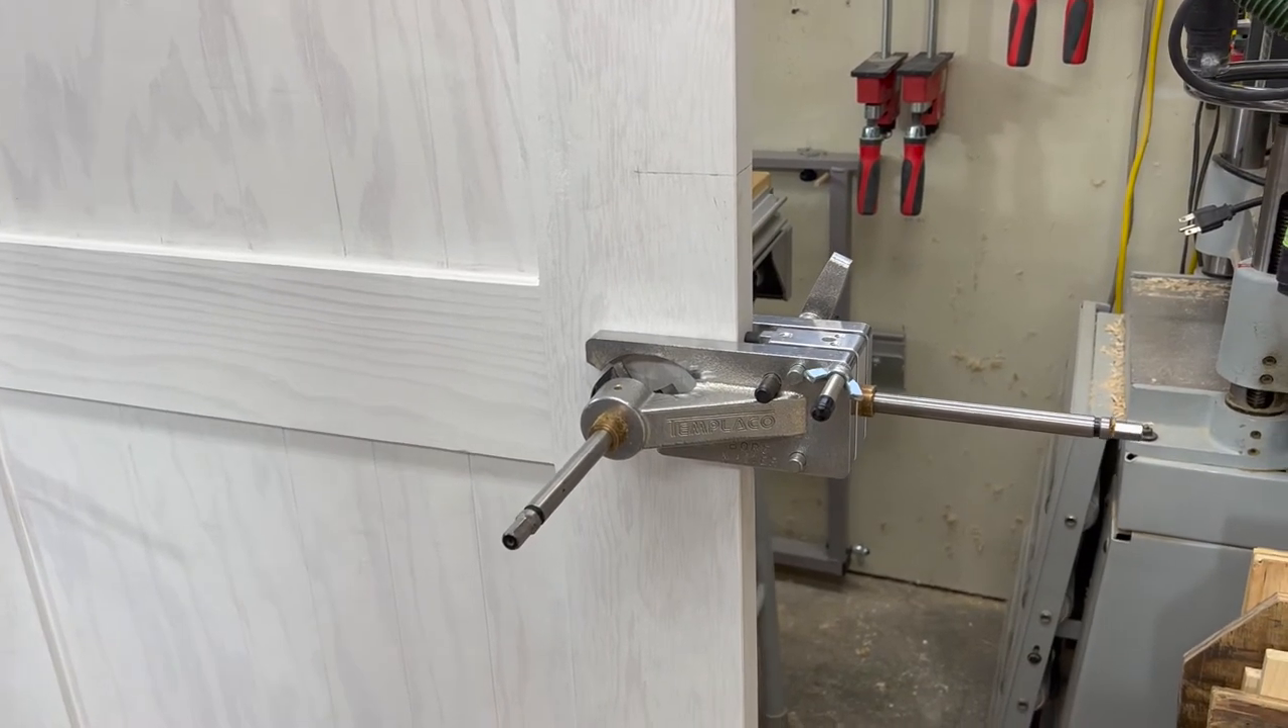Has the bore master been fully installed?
Yes.